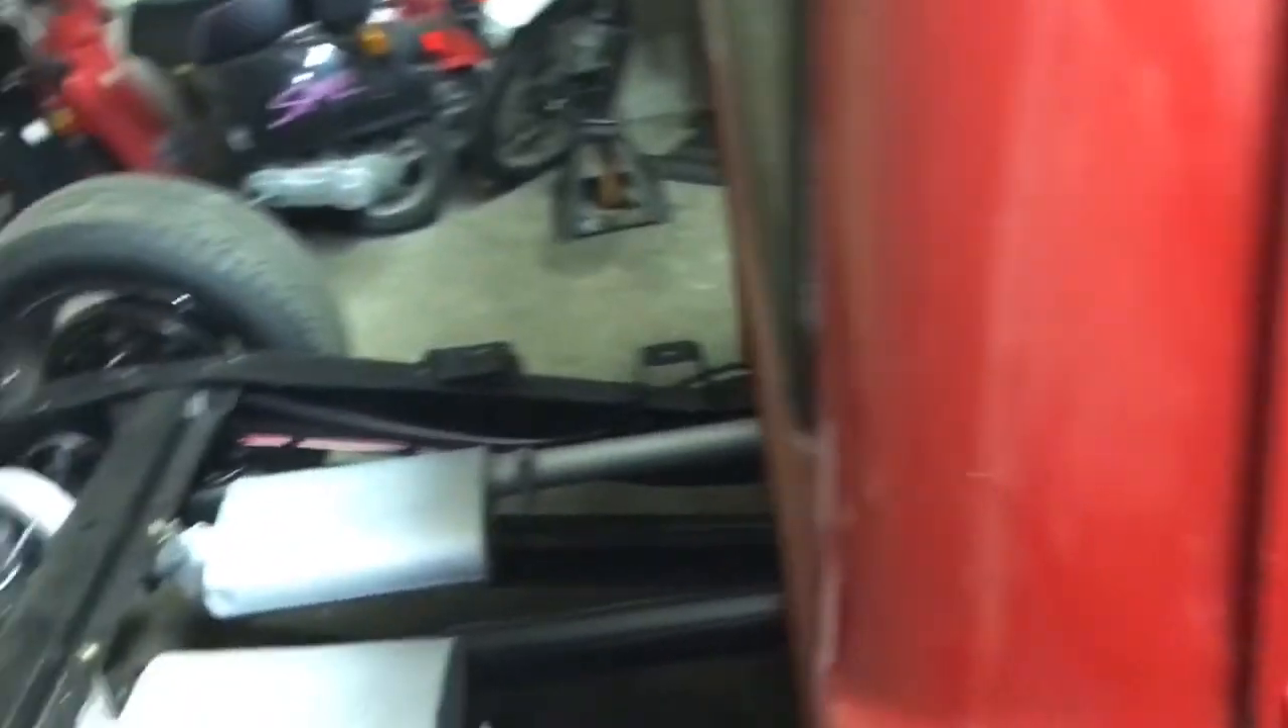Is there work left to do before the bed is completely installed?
Yes.